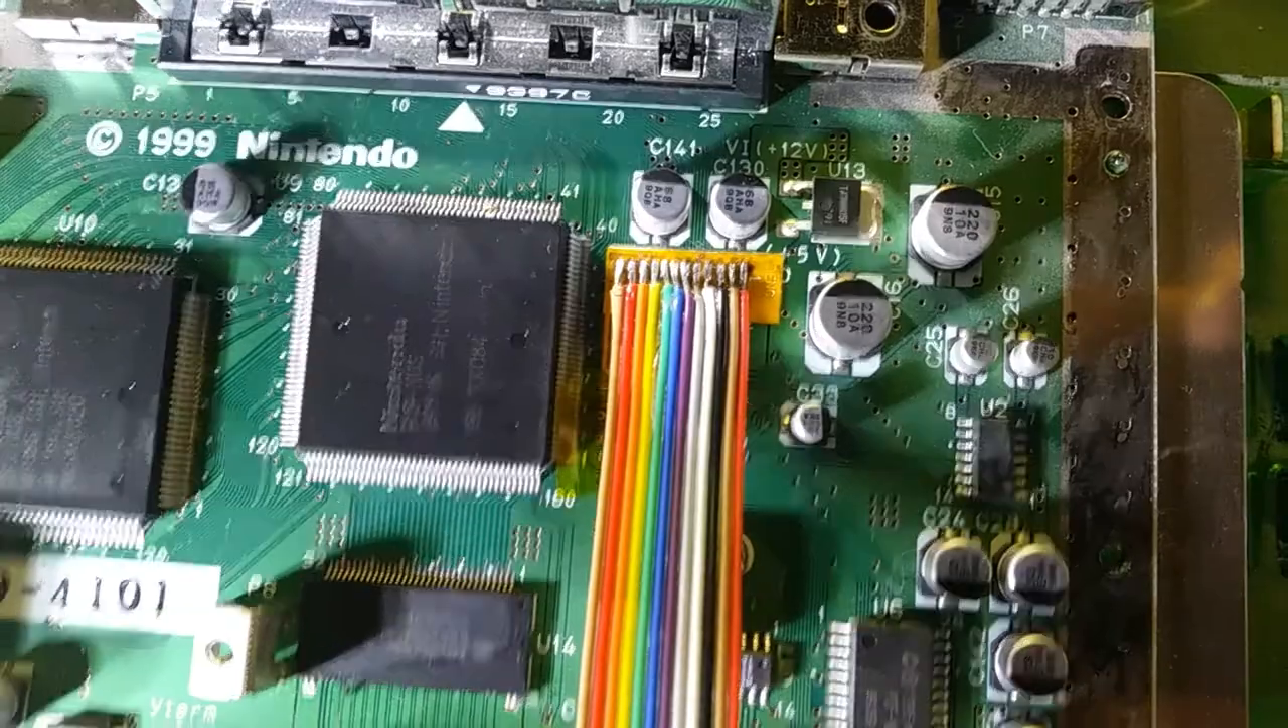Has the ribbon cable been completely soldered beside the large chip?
Yes.